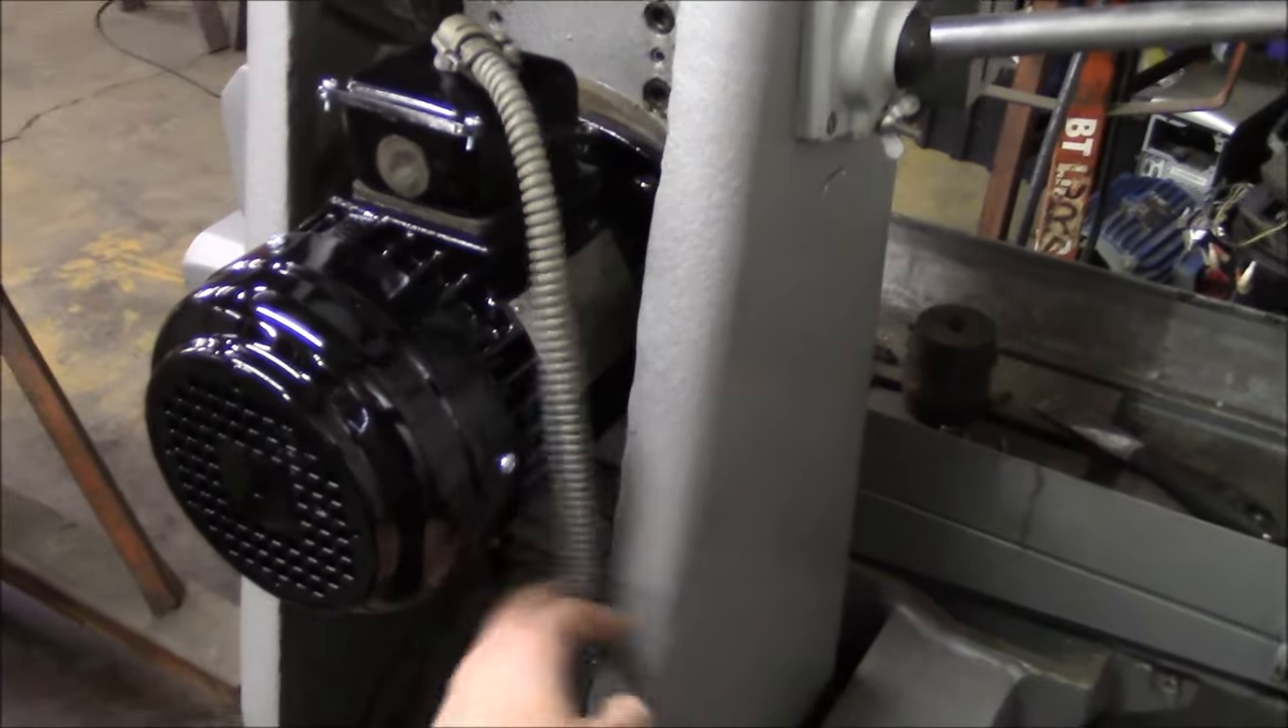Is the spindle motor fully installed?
Yes.